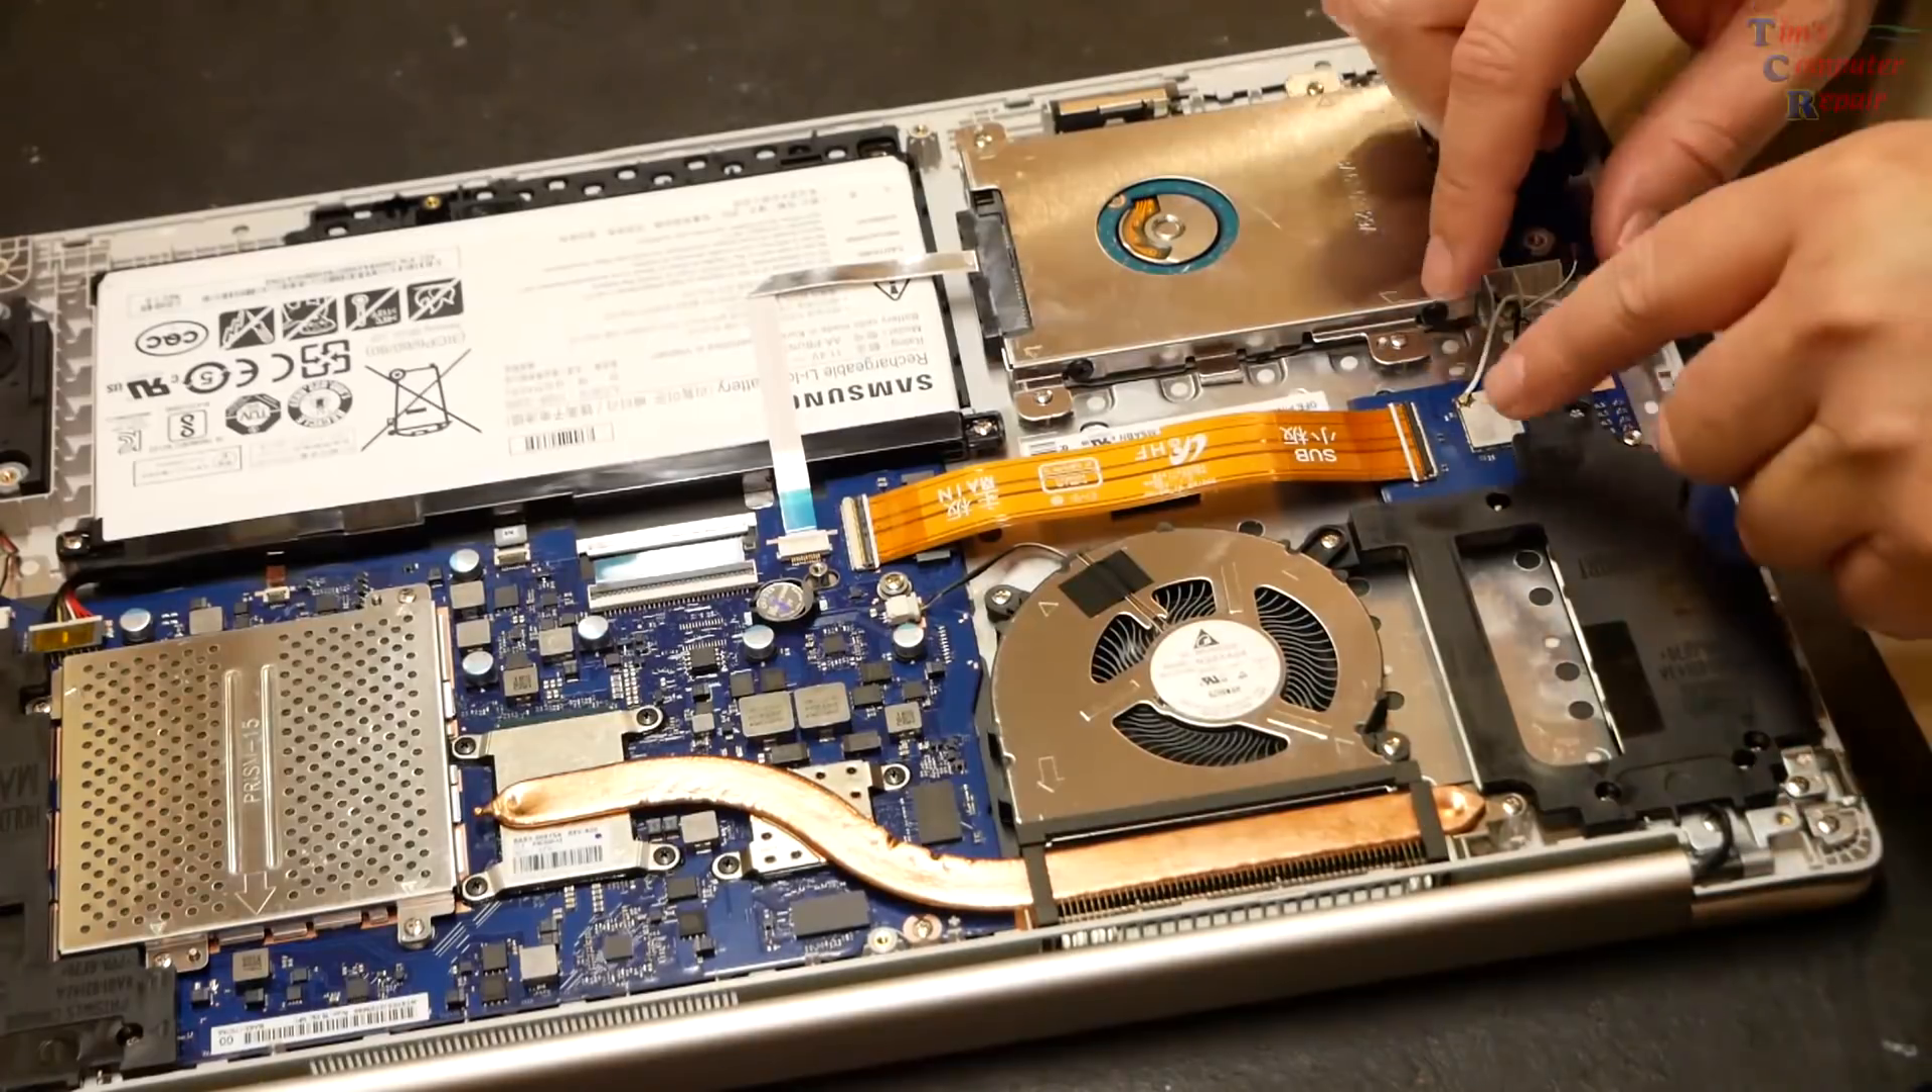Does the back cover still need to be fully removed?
No.